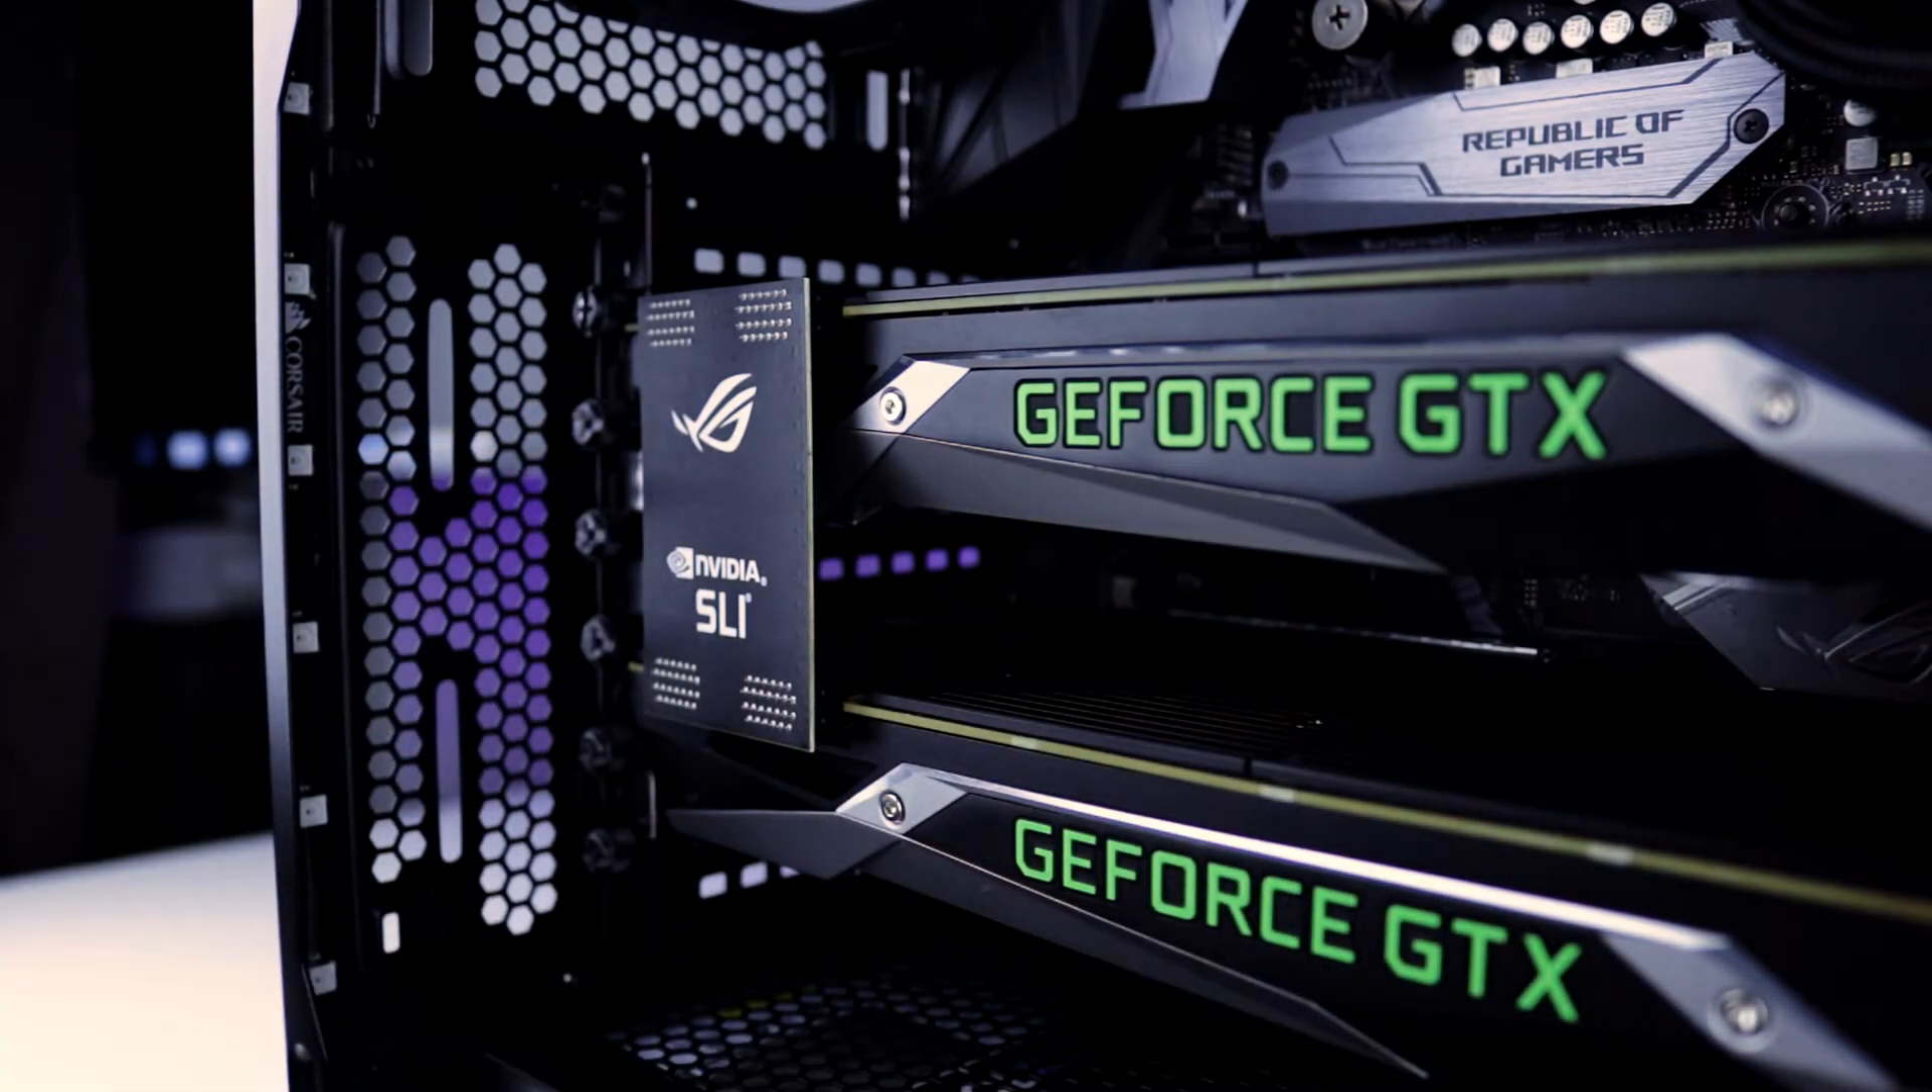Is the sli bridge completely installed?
Yes.